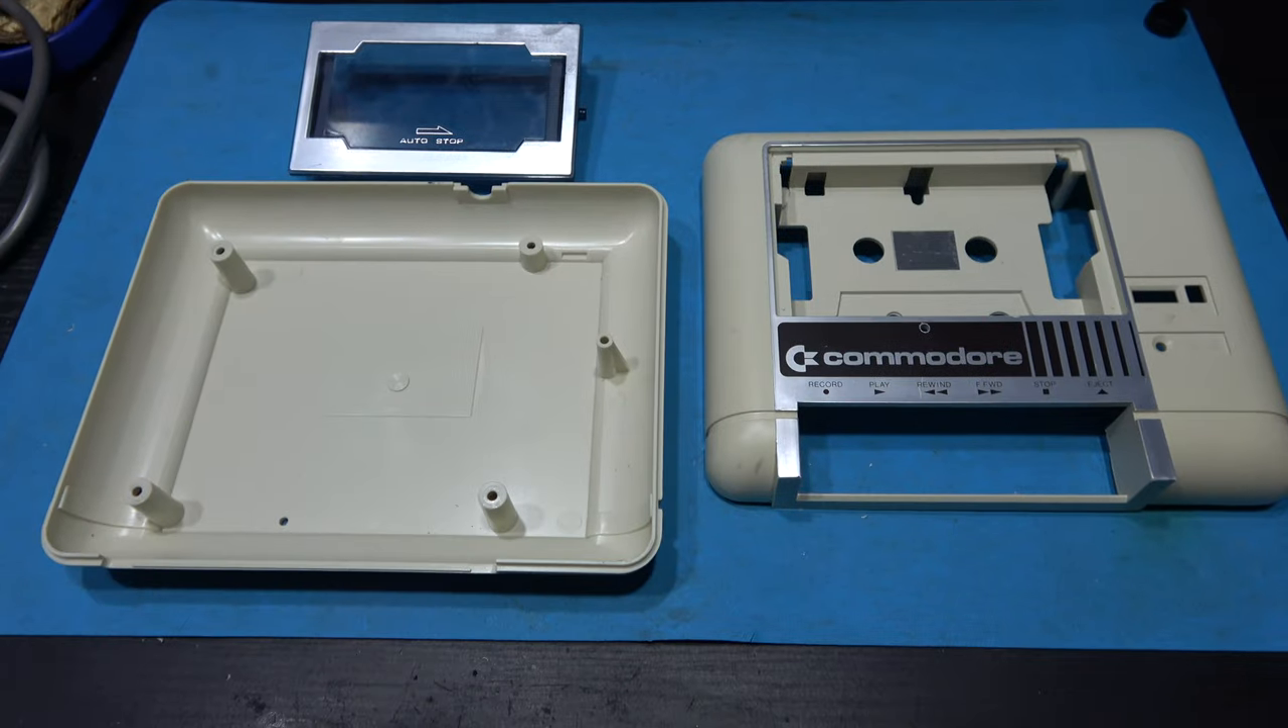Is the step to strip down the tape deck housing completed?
Yes.